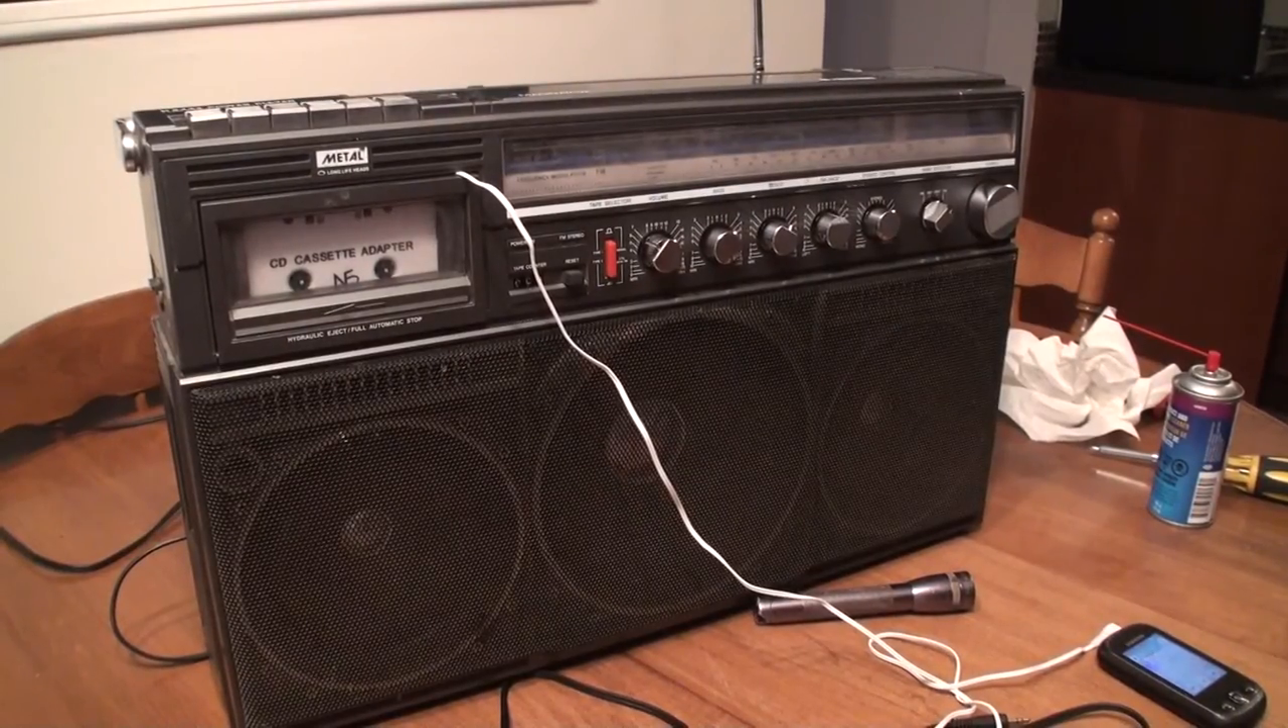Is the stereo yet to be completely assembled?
No.